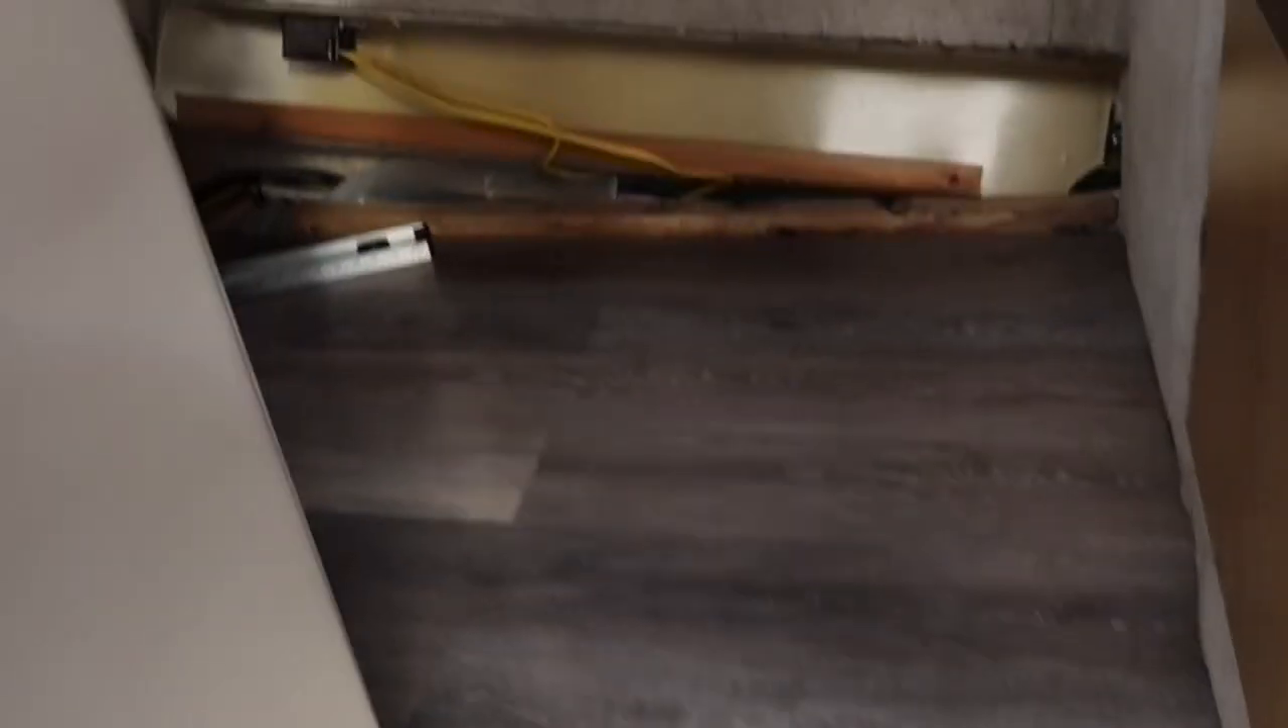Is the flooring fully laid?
Yes.